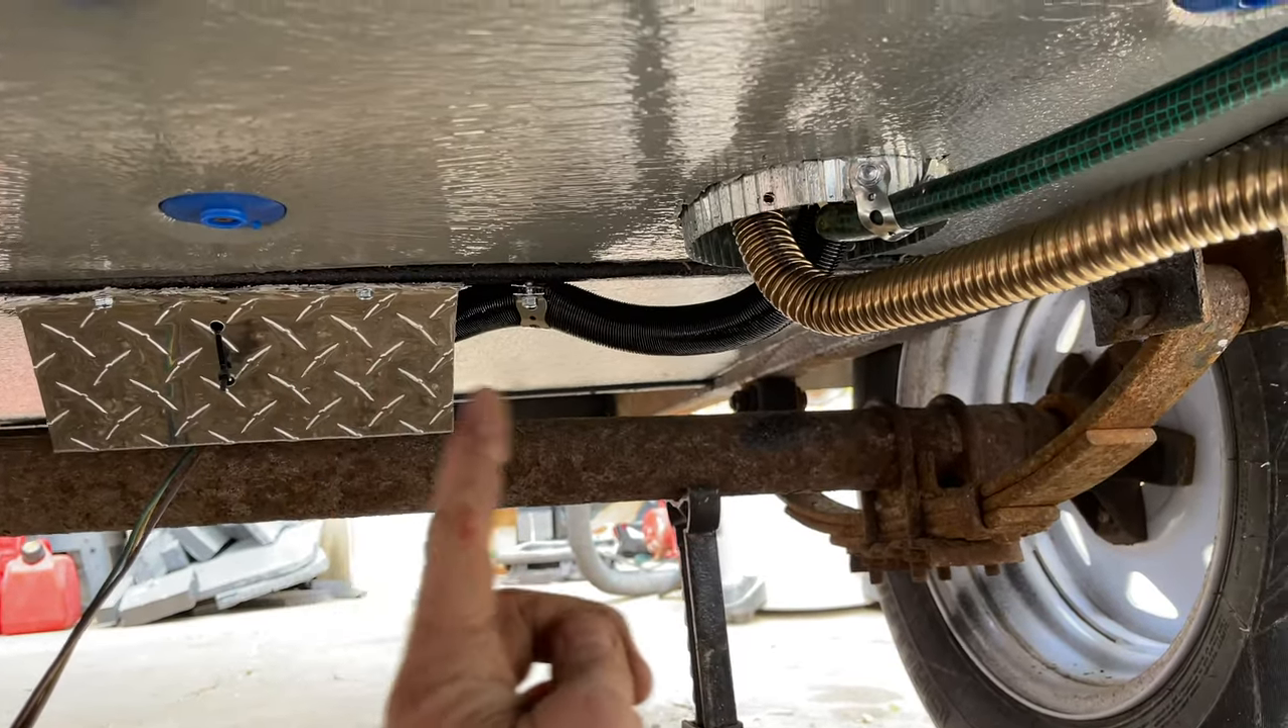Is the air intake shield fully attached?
Yes.